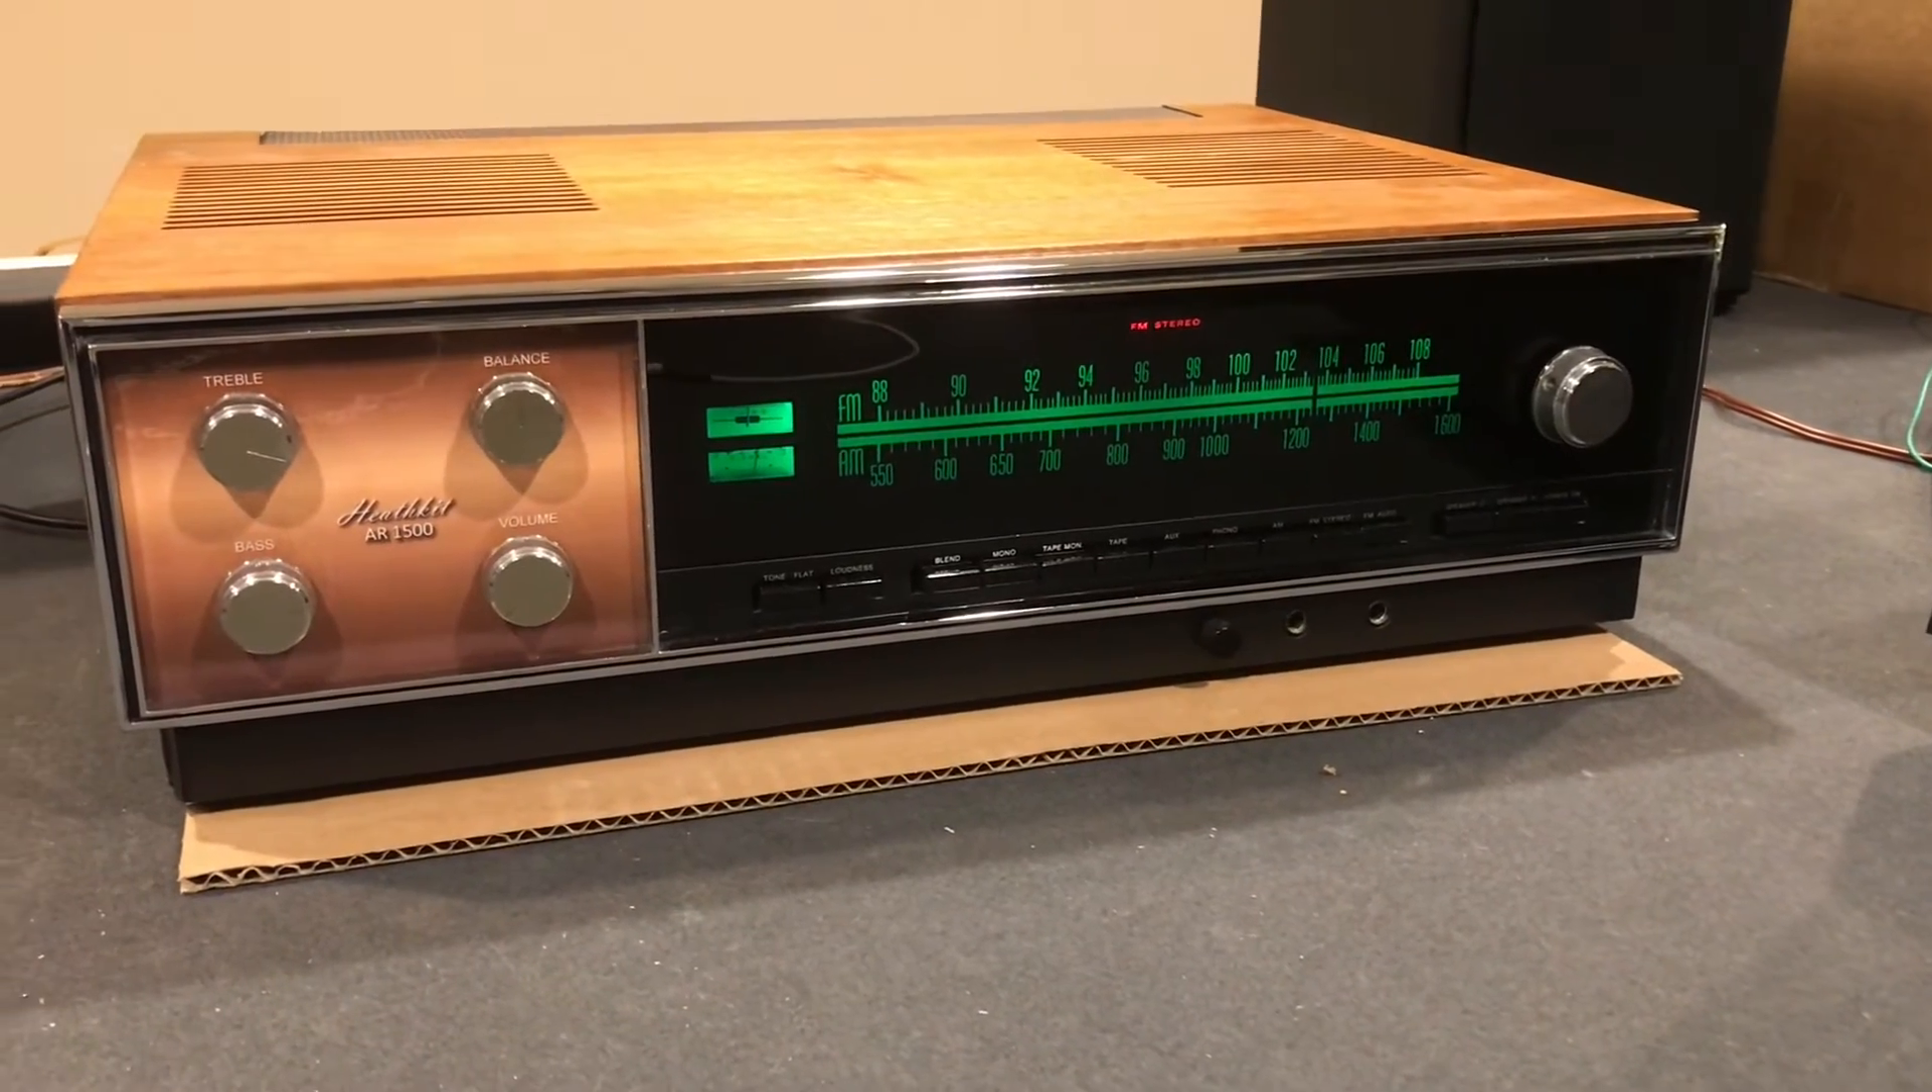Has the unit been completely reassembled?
Yes.